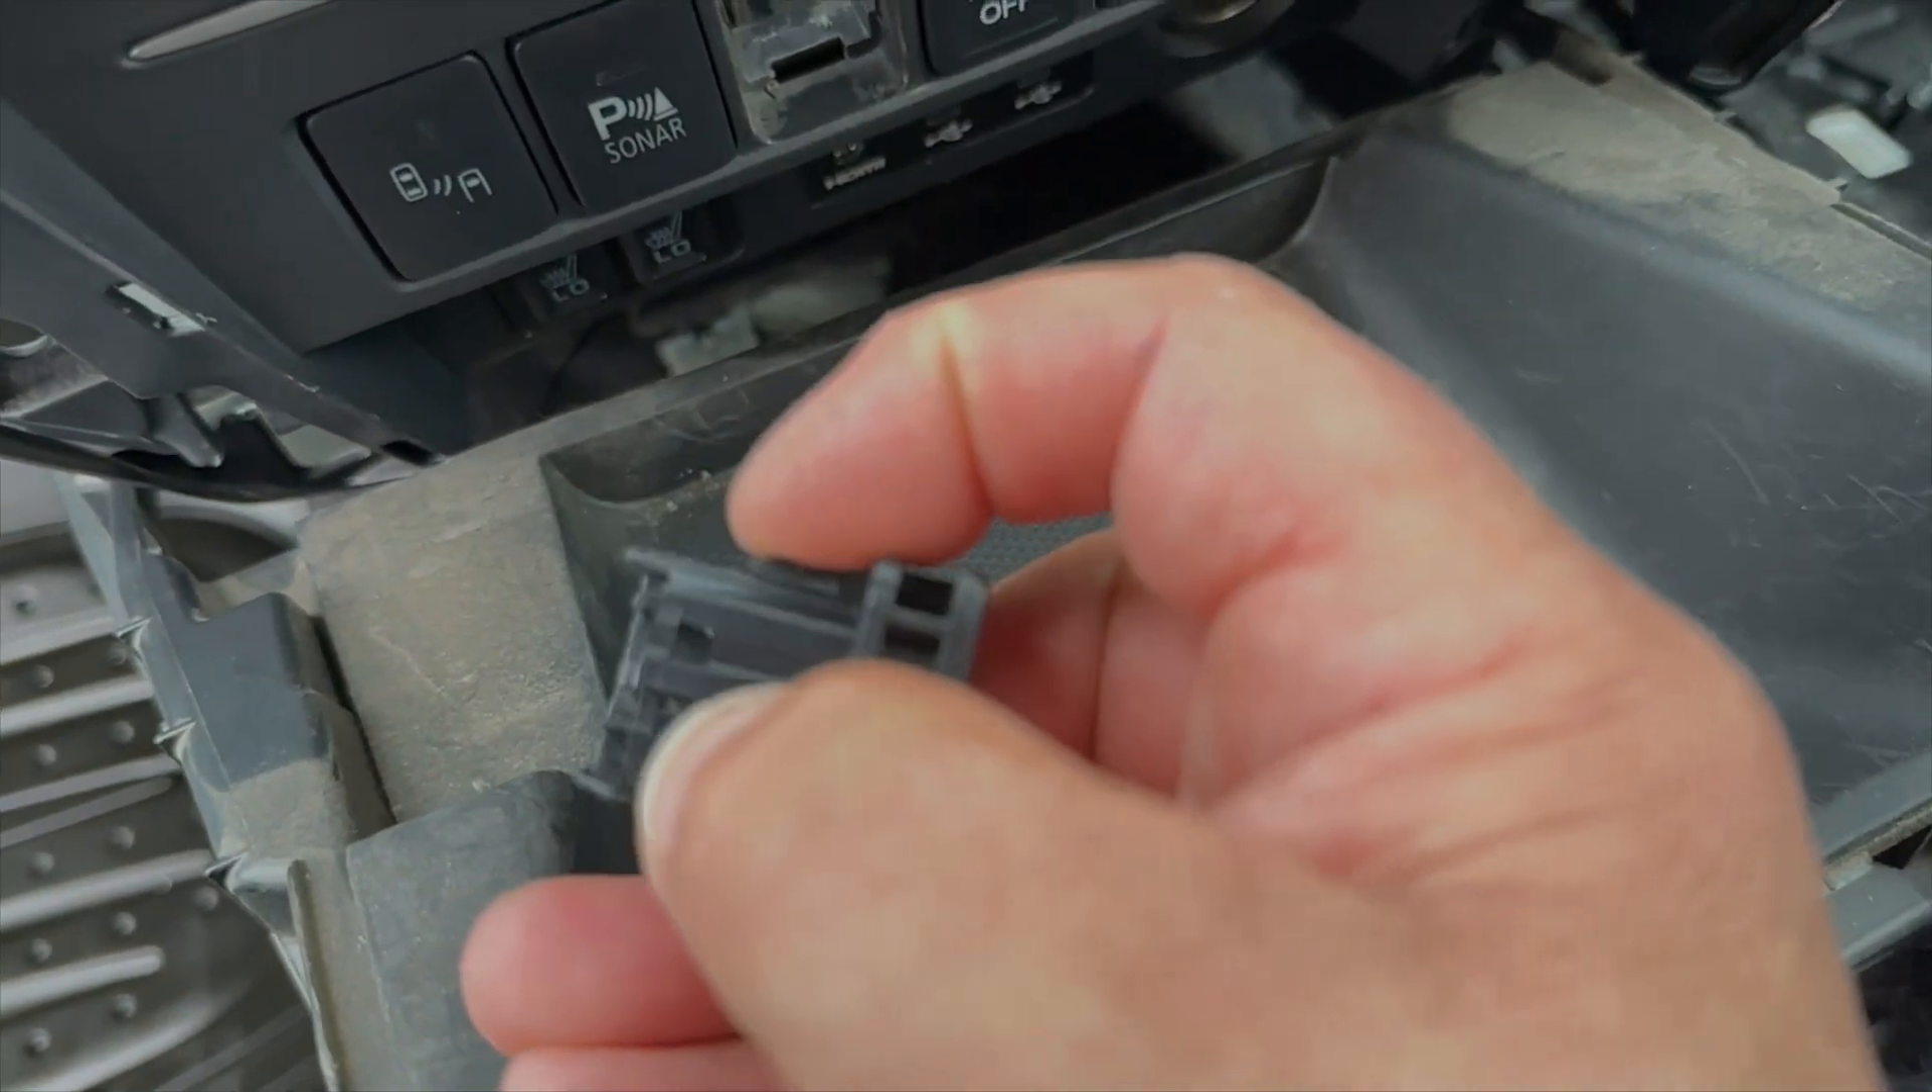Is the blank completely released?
Yes.